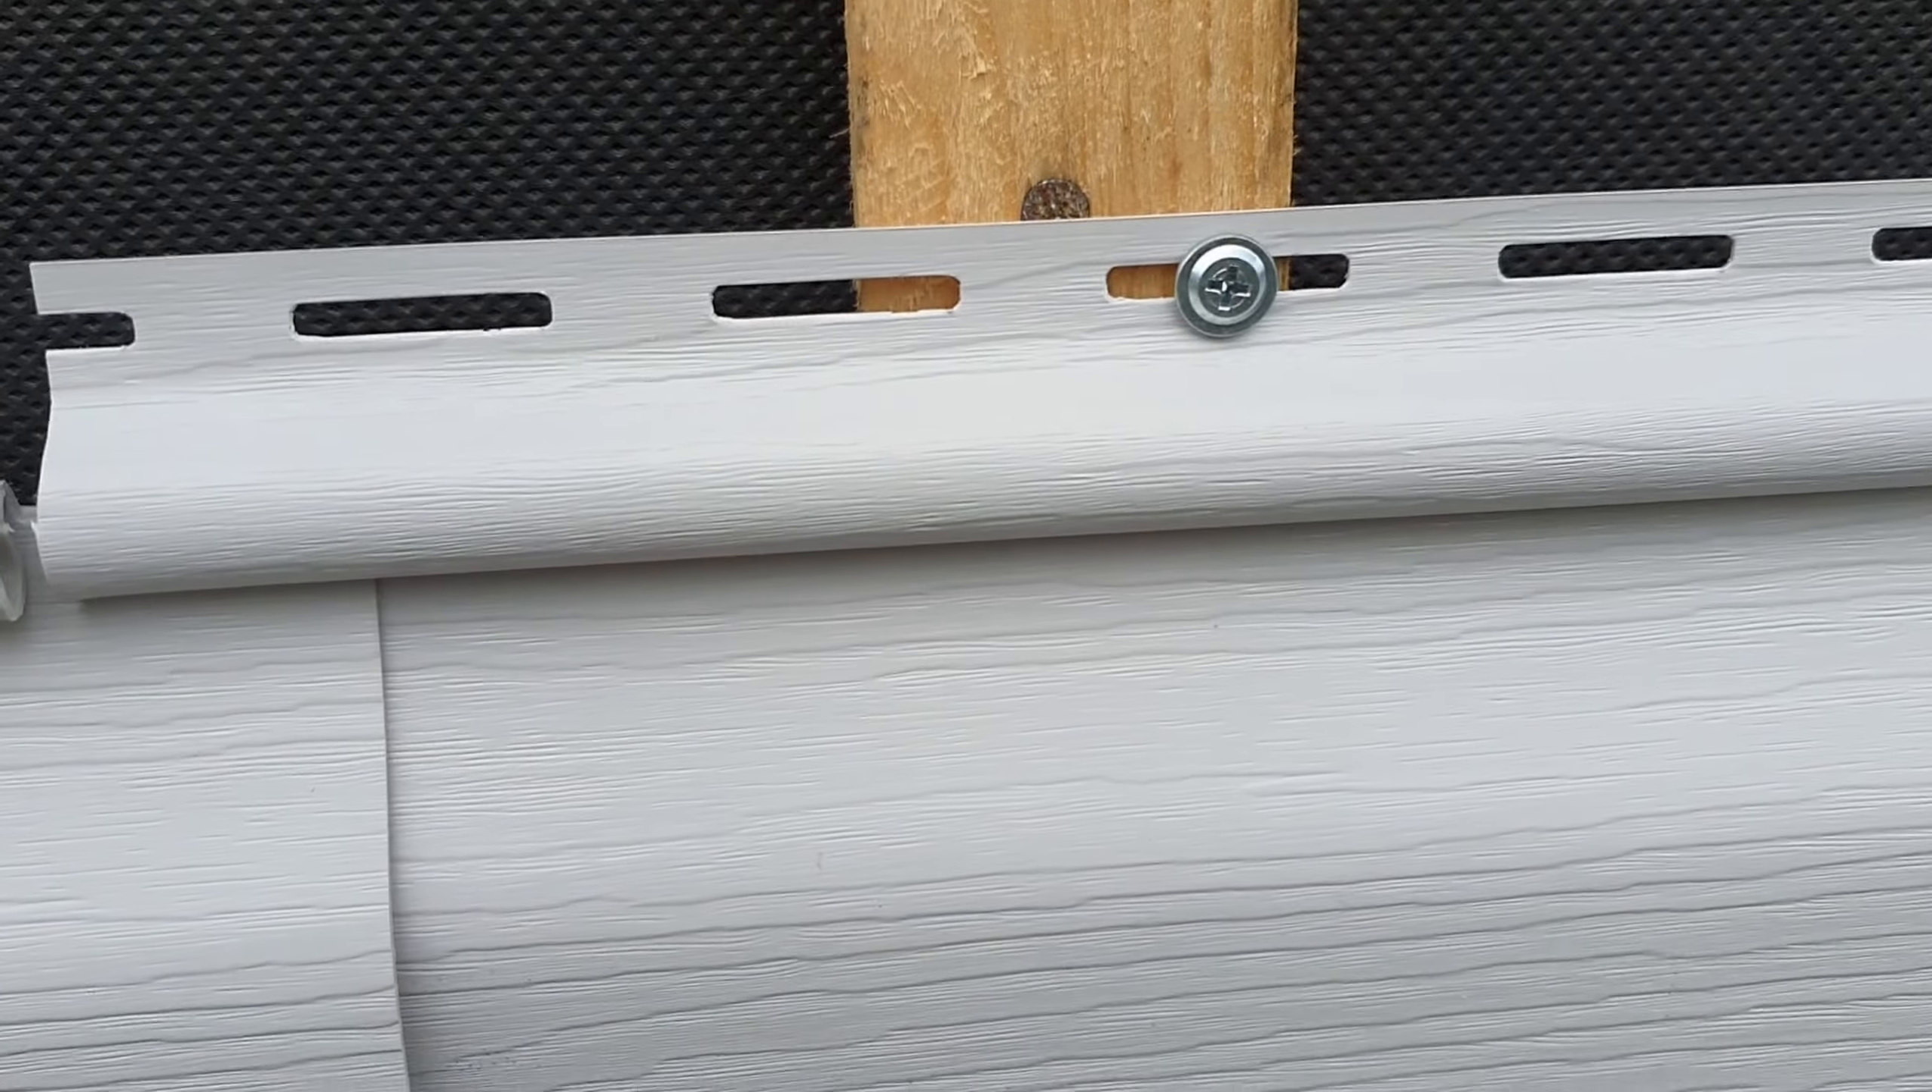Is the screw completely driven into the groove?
Yes.